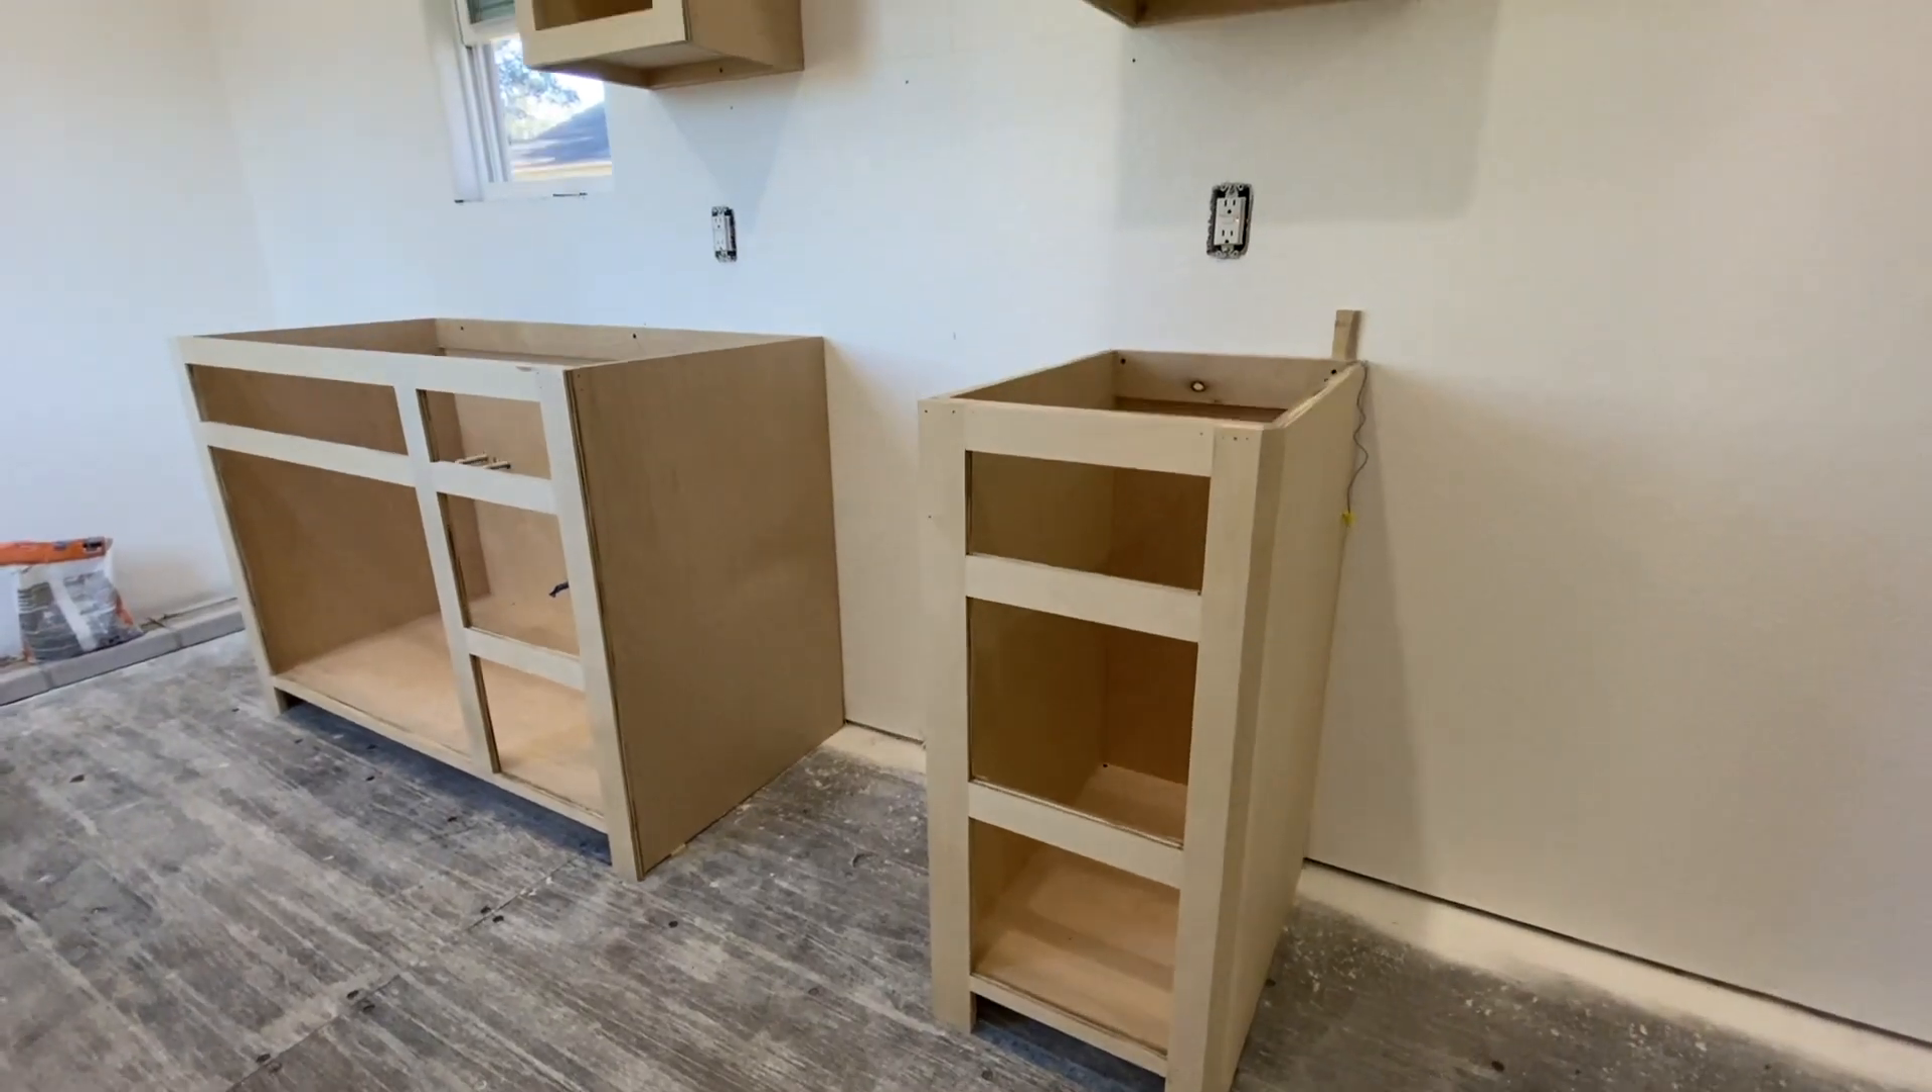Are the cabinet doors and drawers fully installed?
No.